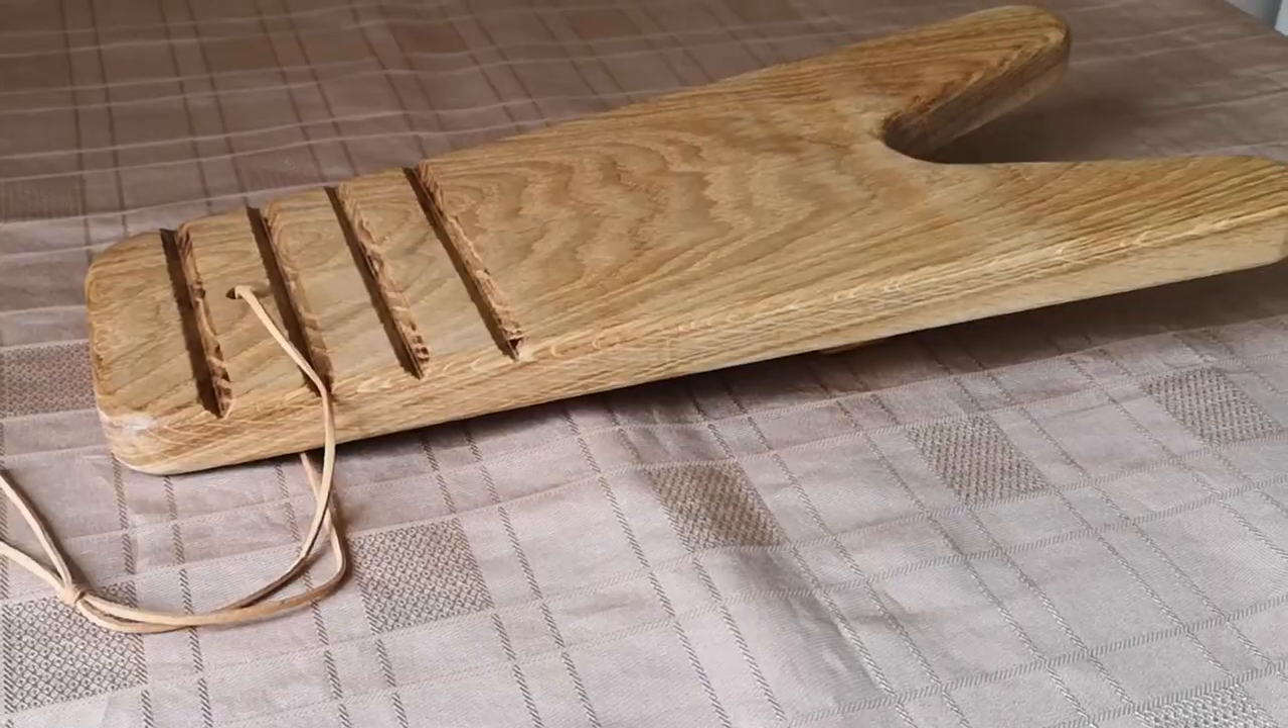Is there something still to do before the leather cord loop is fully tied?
No.